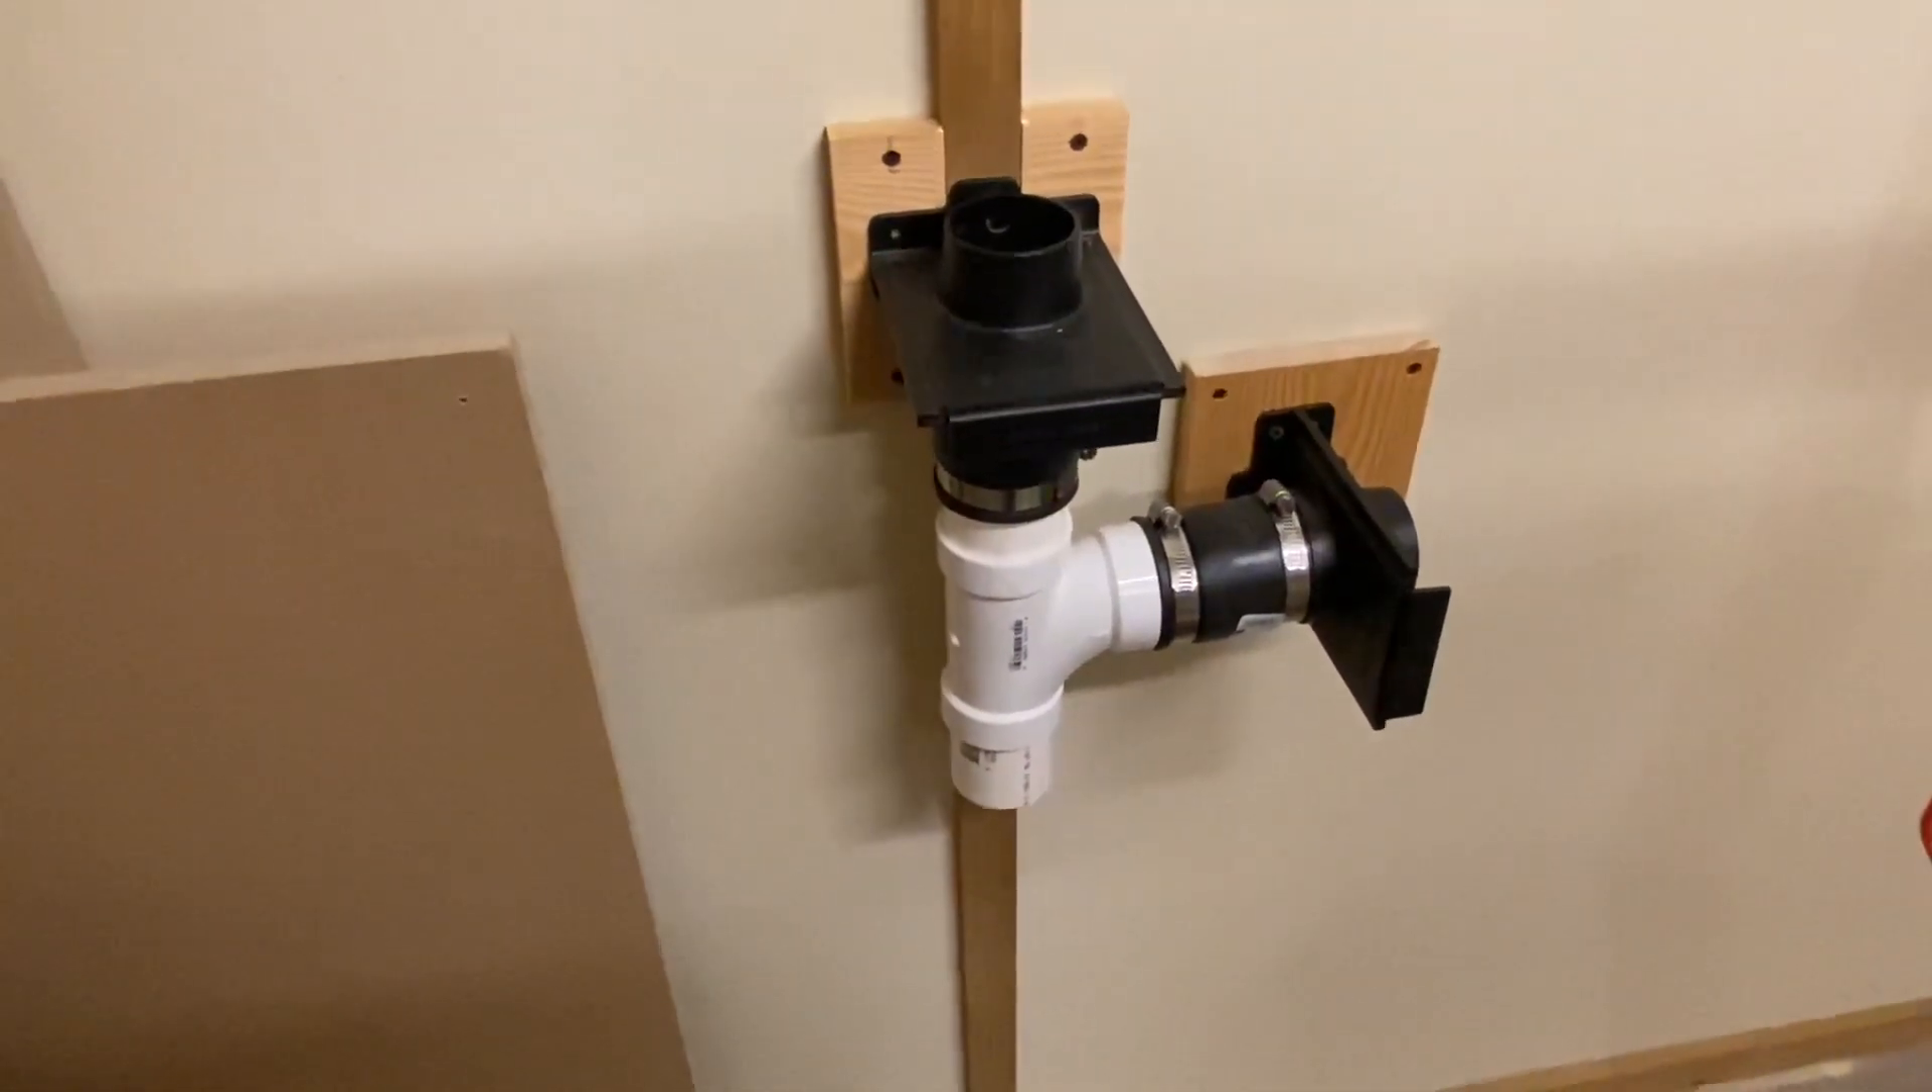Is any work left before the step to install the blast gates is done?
No.